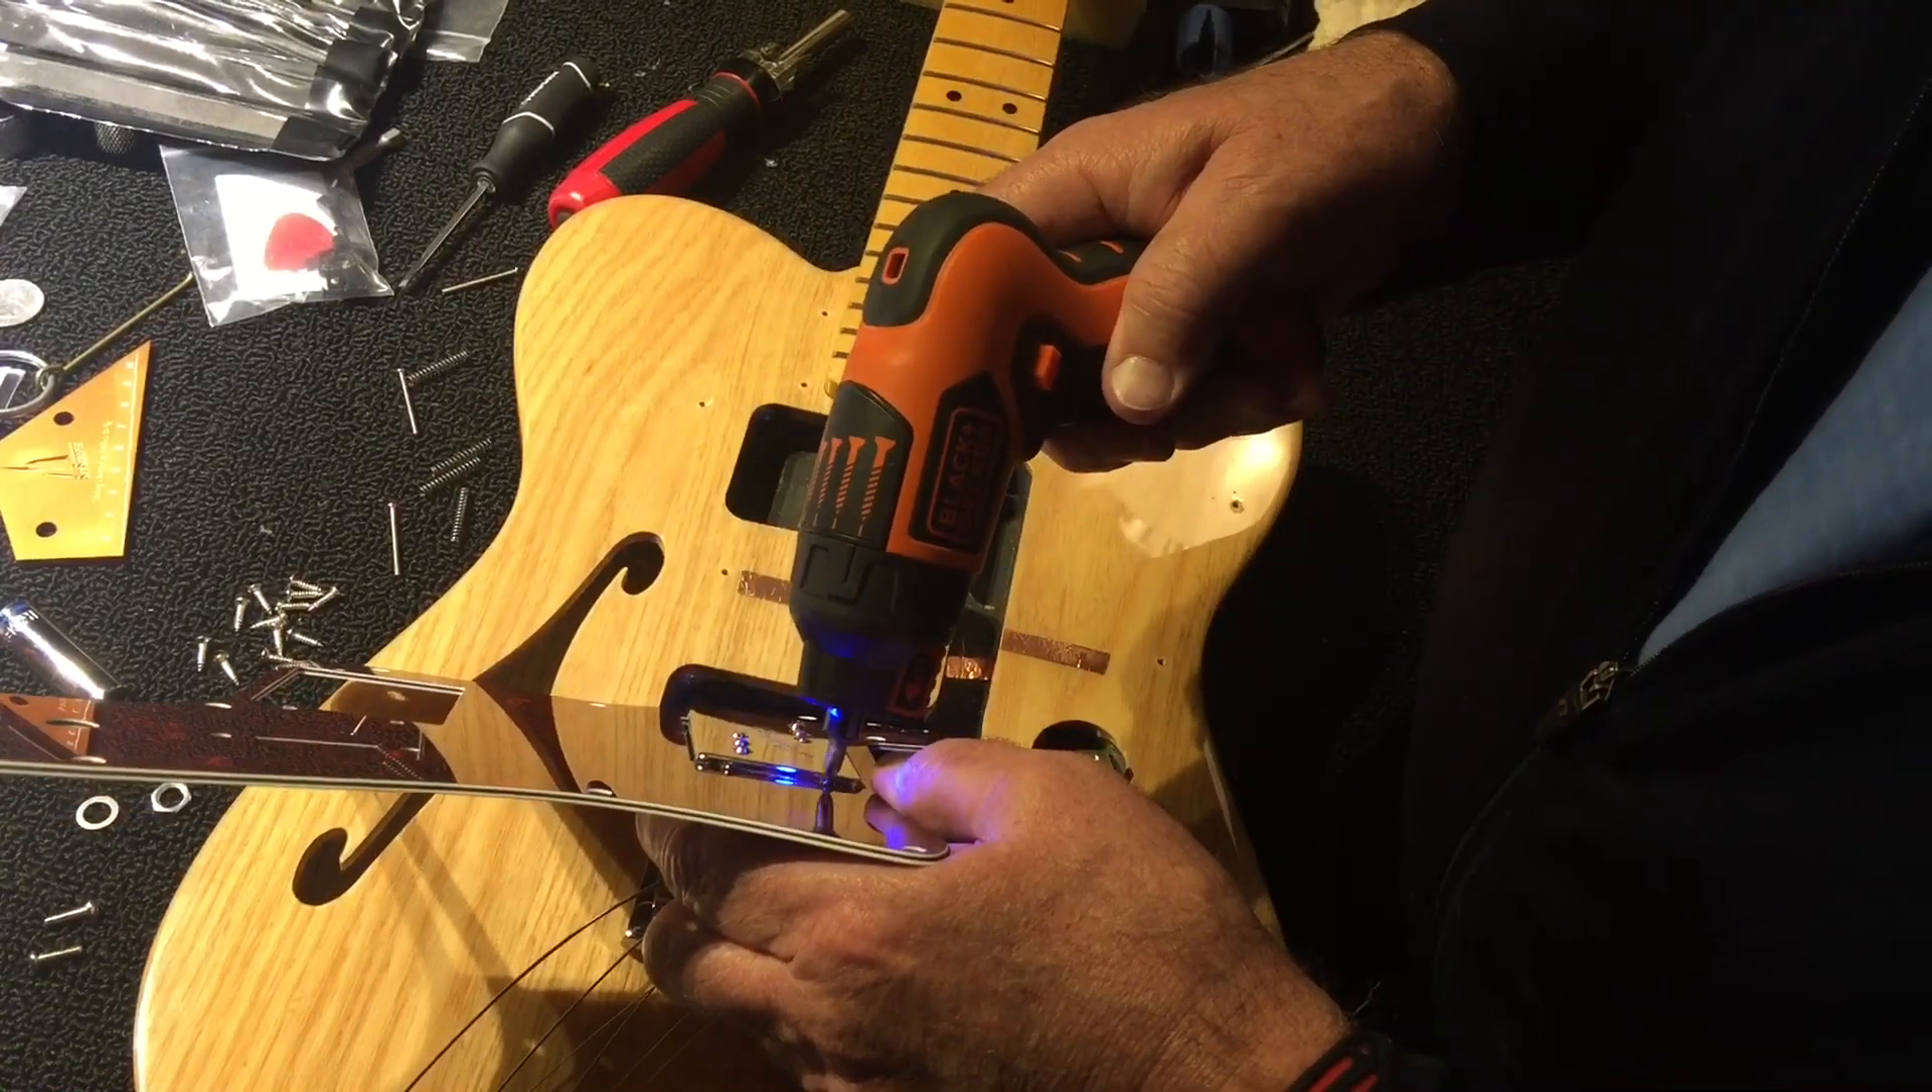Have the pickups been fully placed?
No.